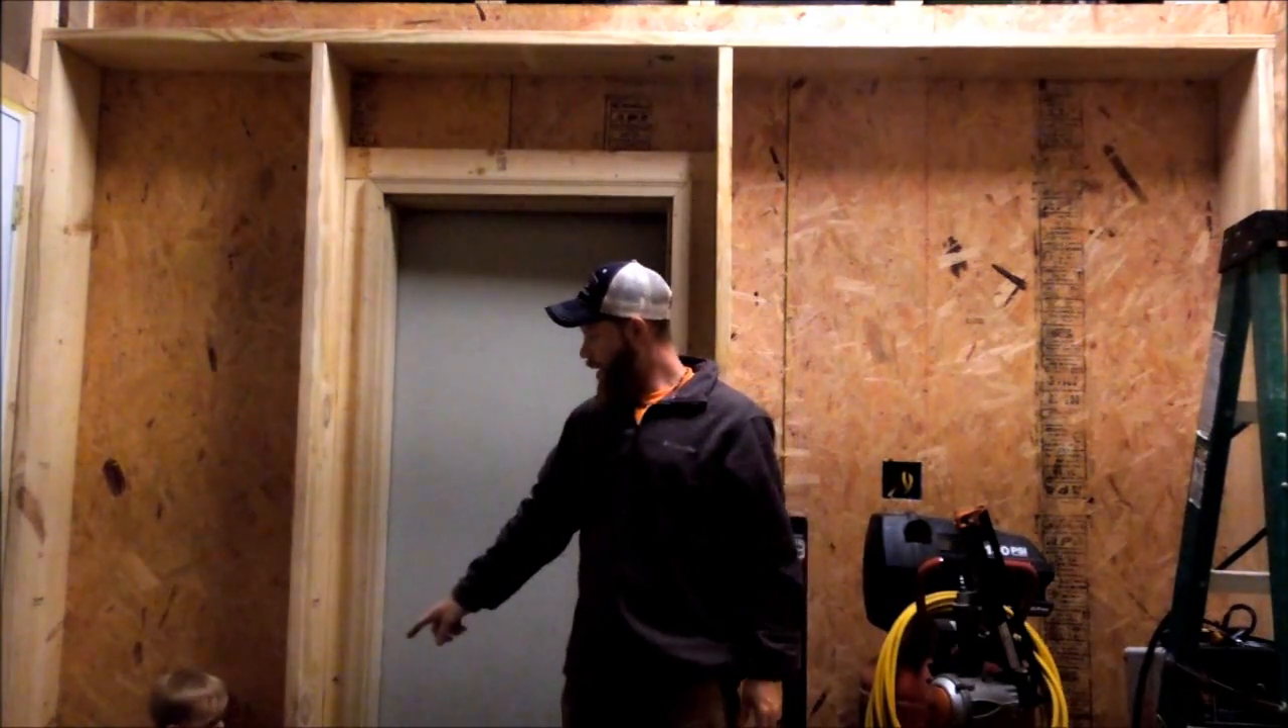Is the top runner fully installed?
Yes.